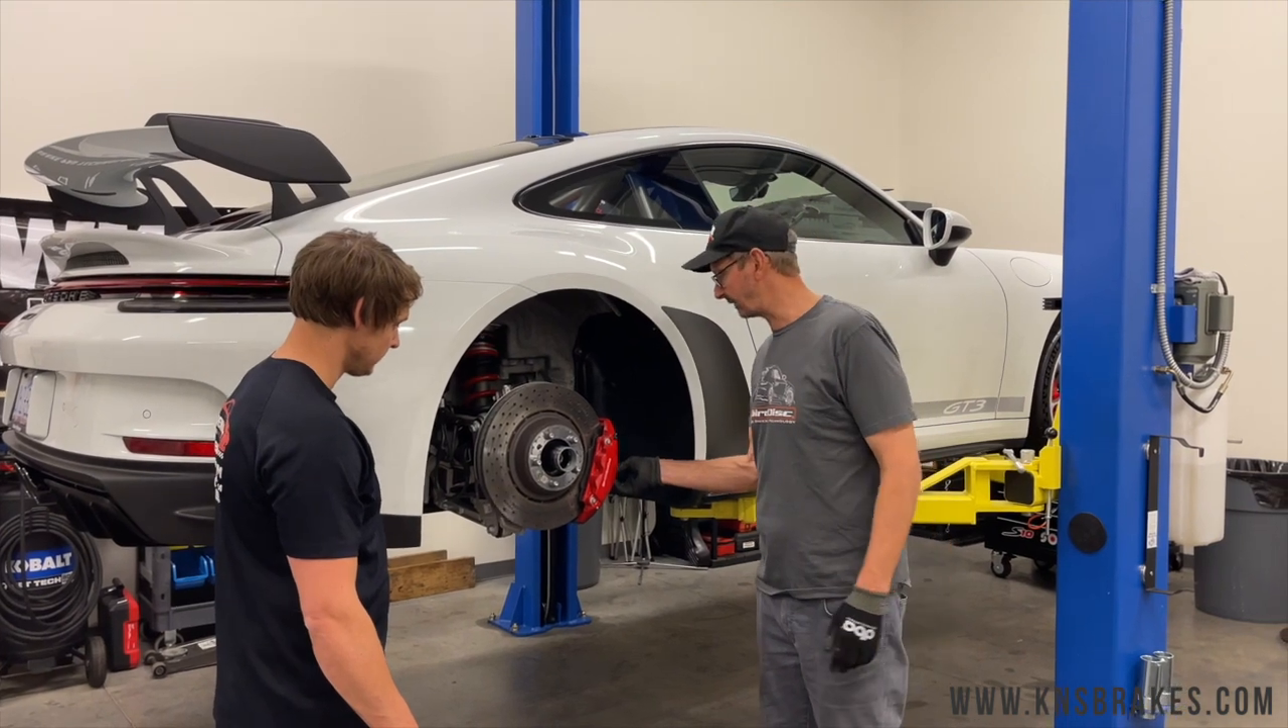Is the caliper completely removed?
No.